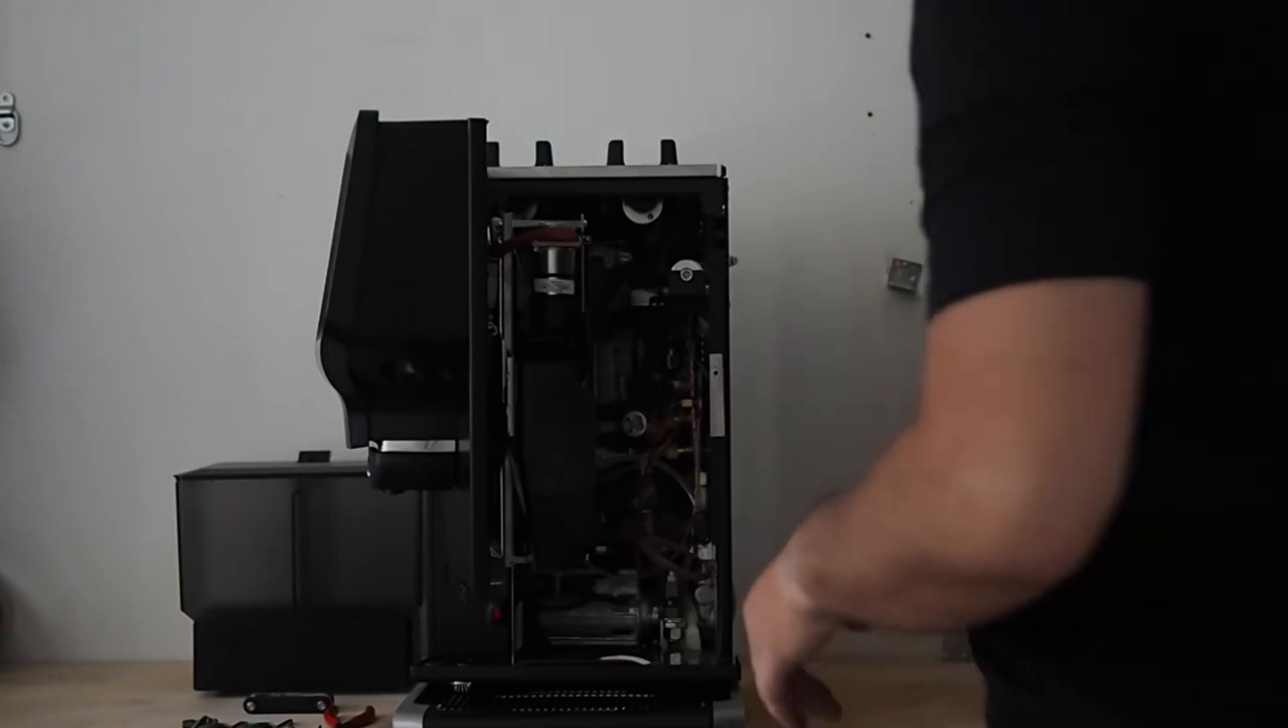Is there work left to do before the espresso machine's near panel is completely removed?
No.